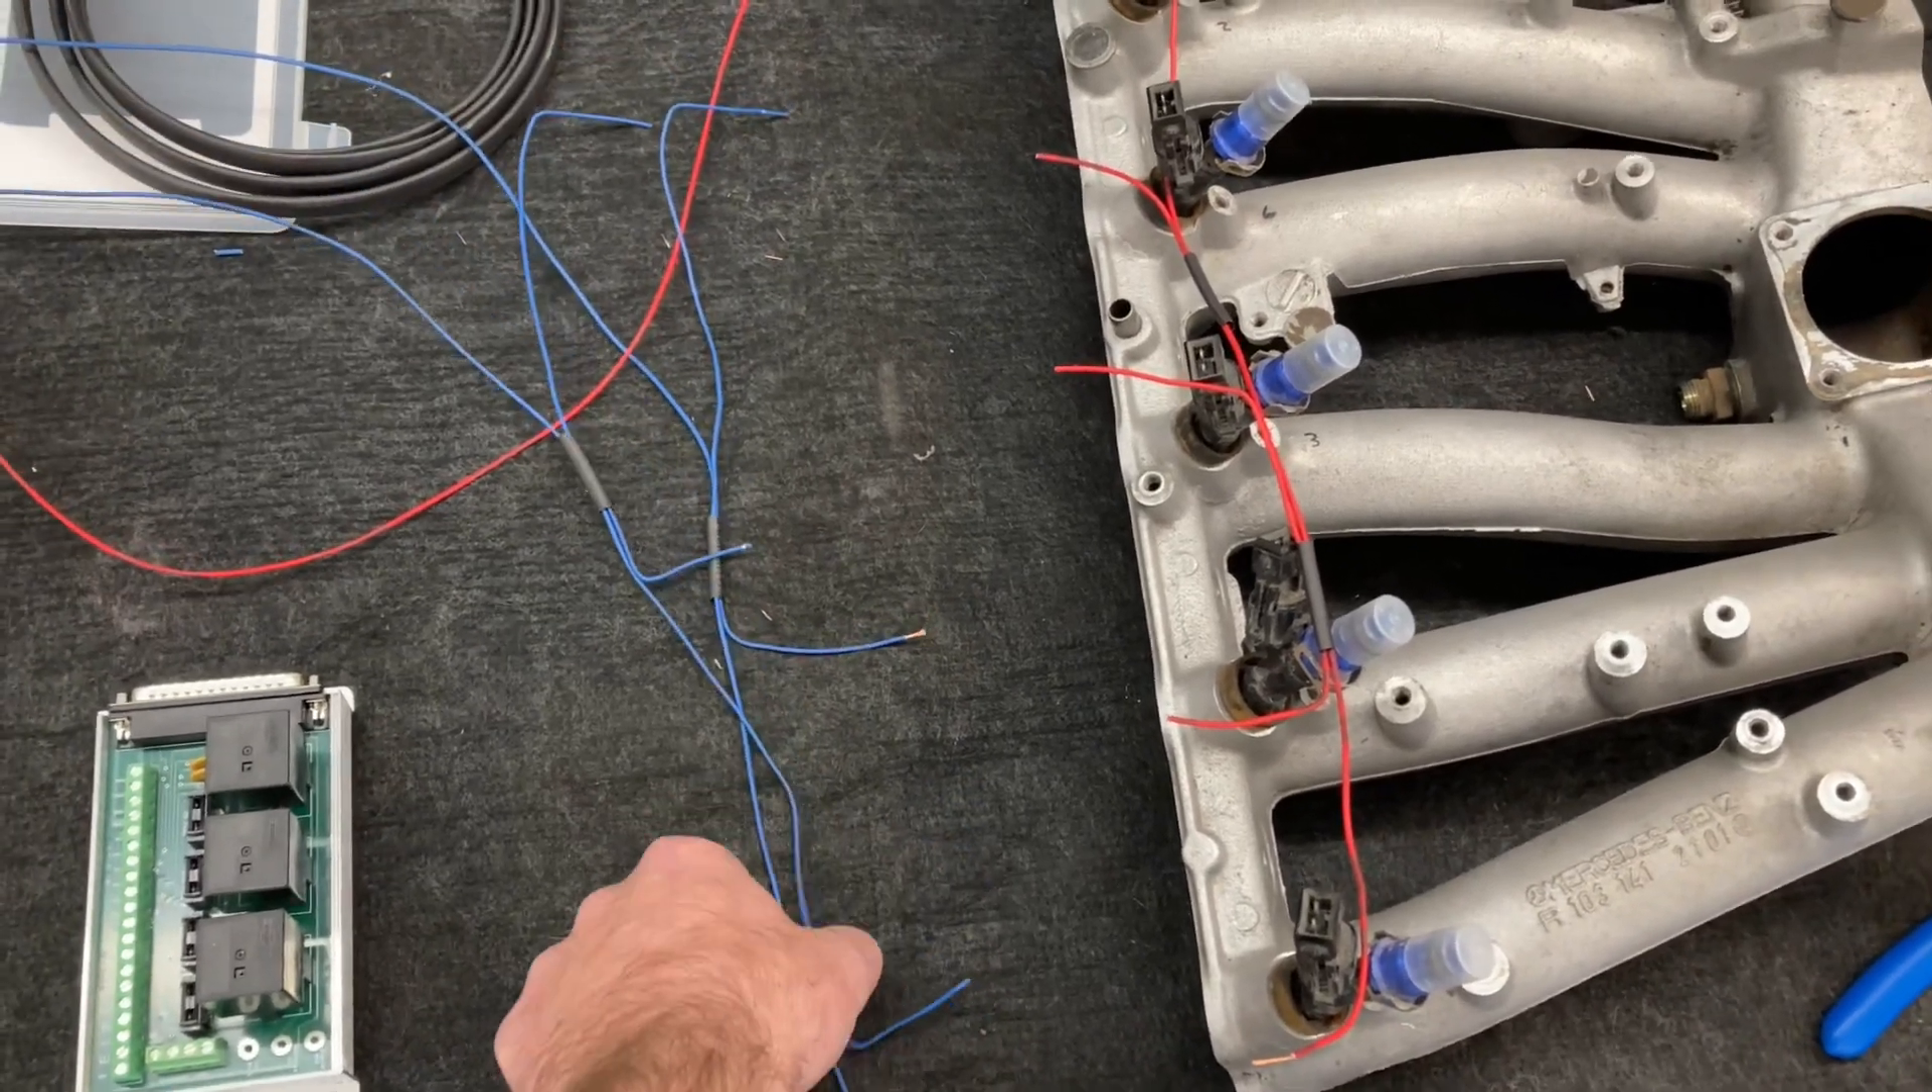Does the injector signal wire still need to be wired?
Yes.